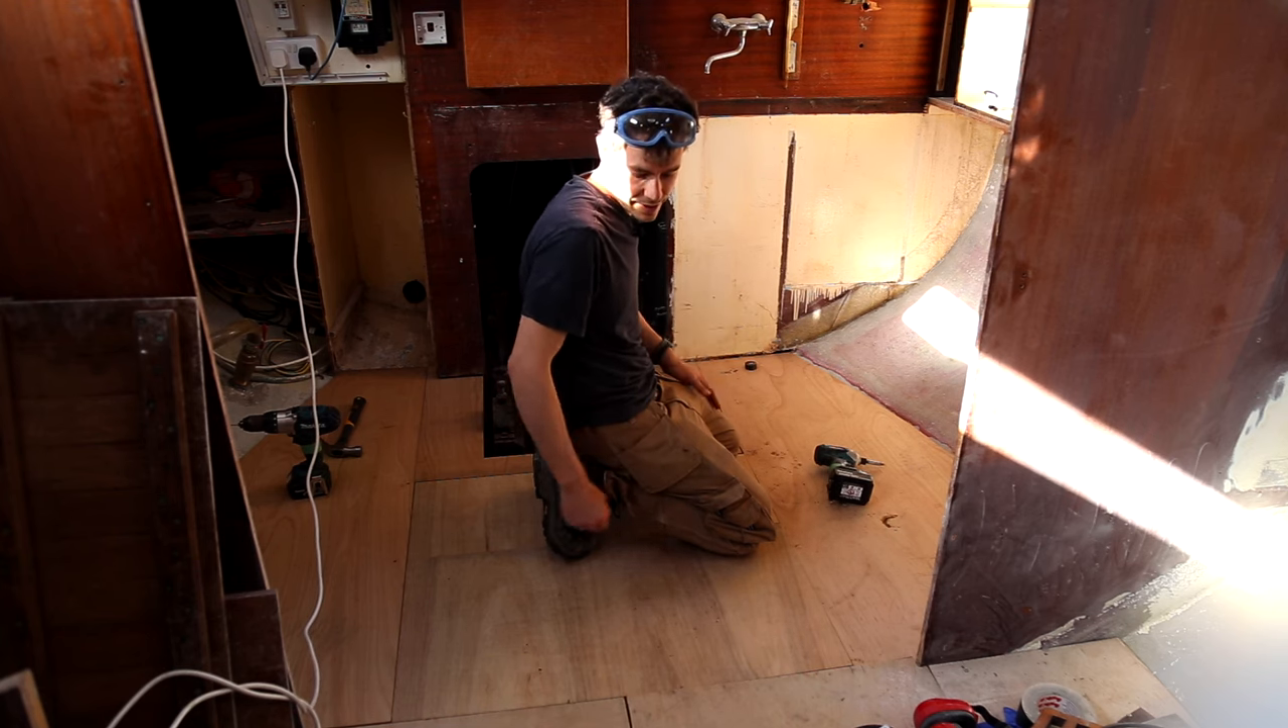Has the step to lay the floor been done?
Yes.